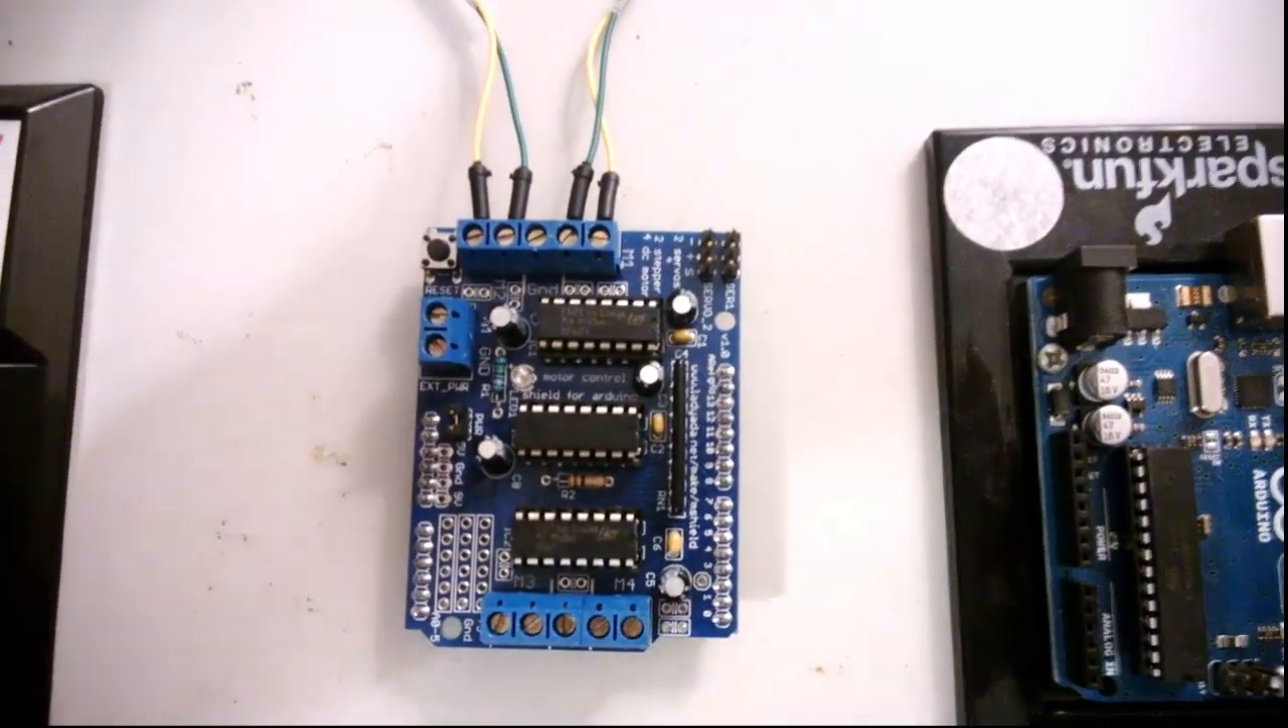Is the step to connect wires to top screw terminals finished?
Yes.